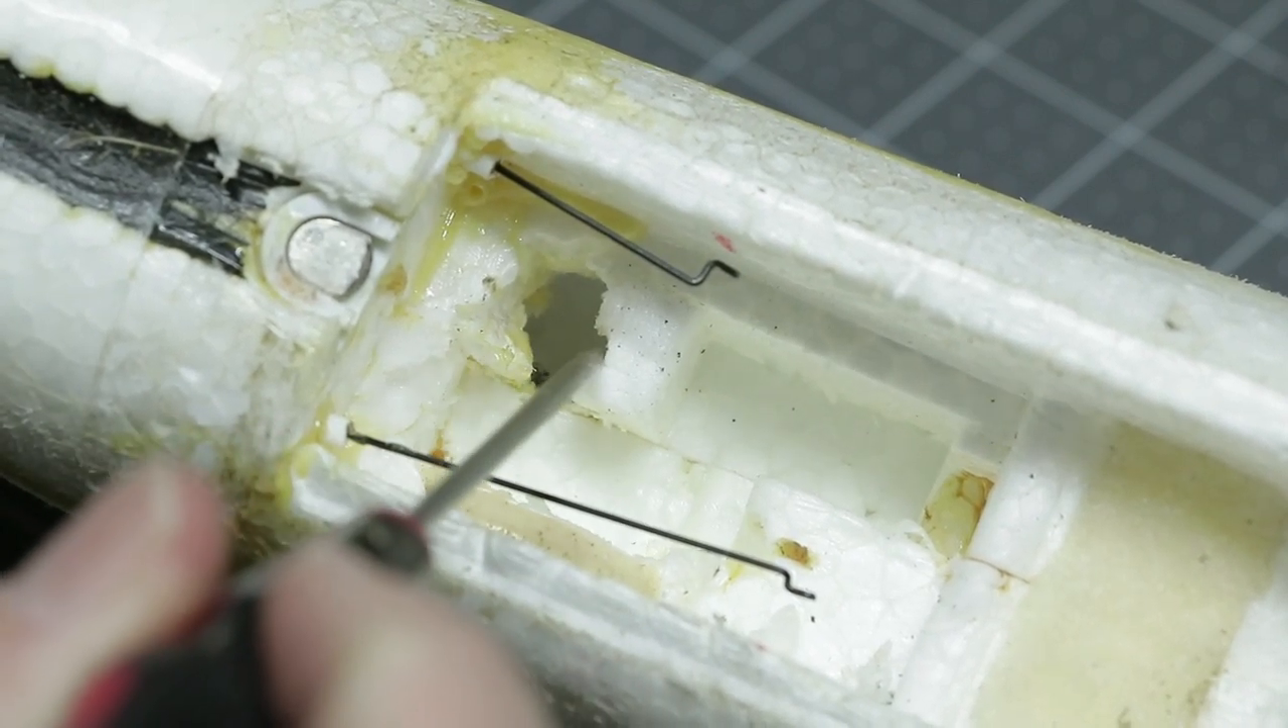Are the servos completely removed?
Yes.